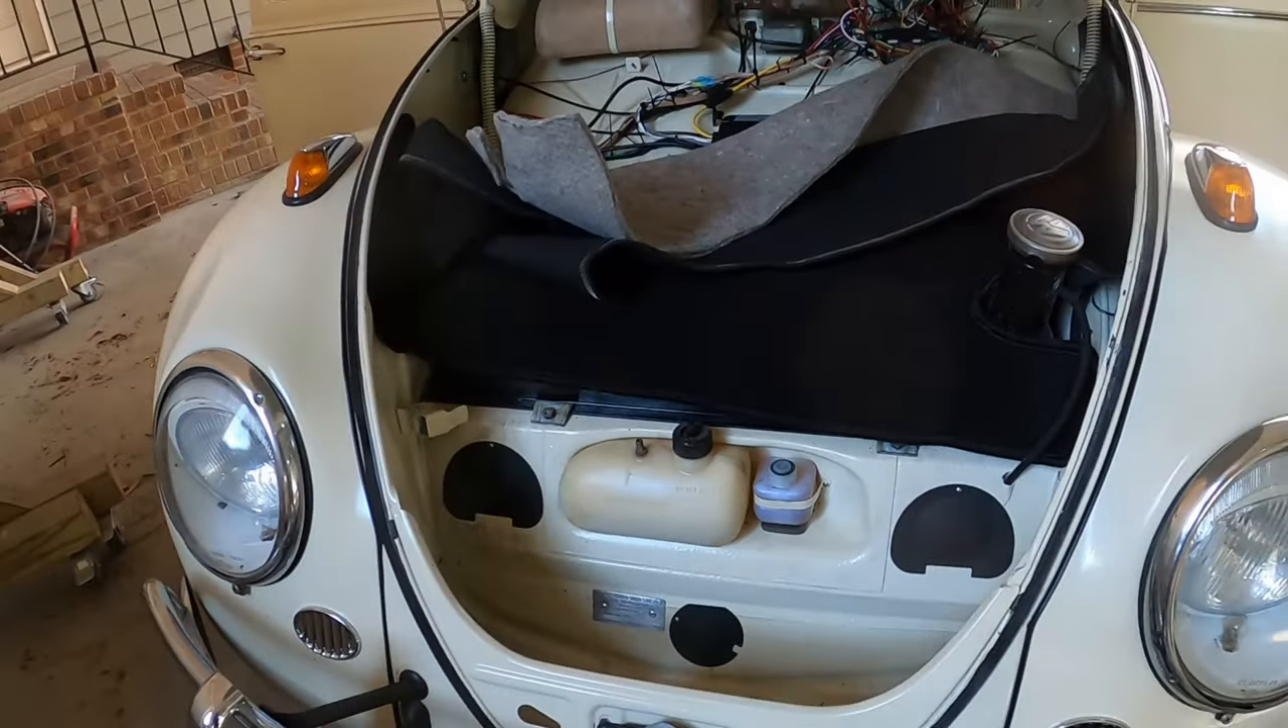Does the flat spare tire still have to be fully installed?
Yes.